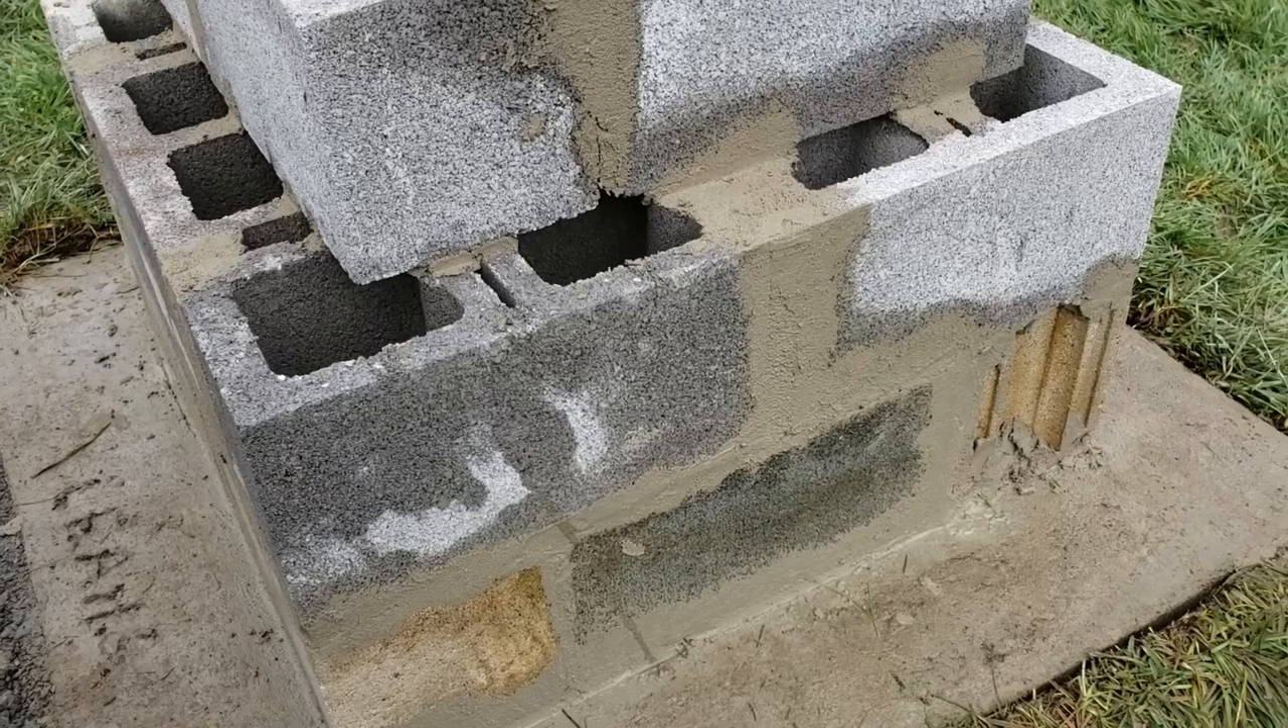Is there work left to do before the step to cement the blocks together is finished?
No.